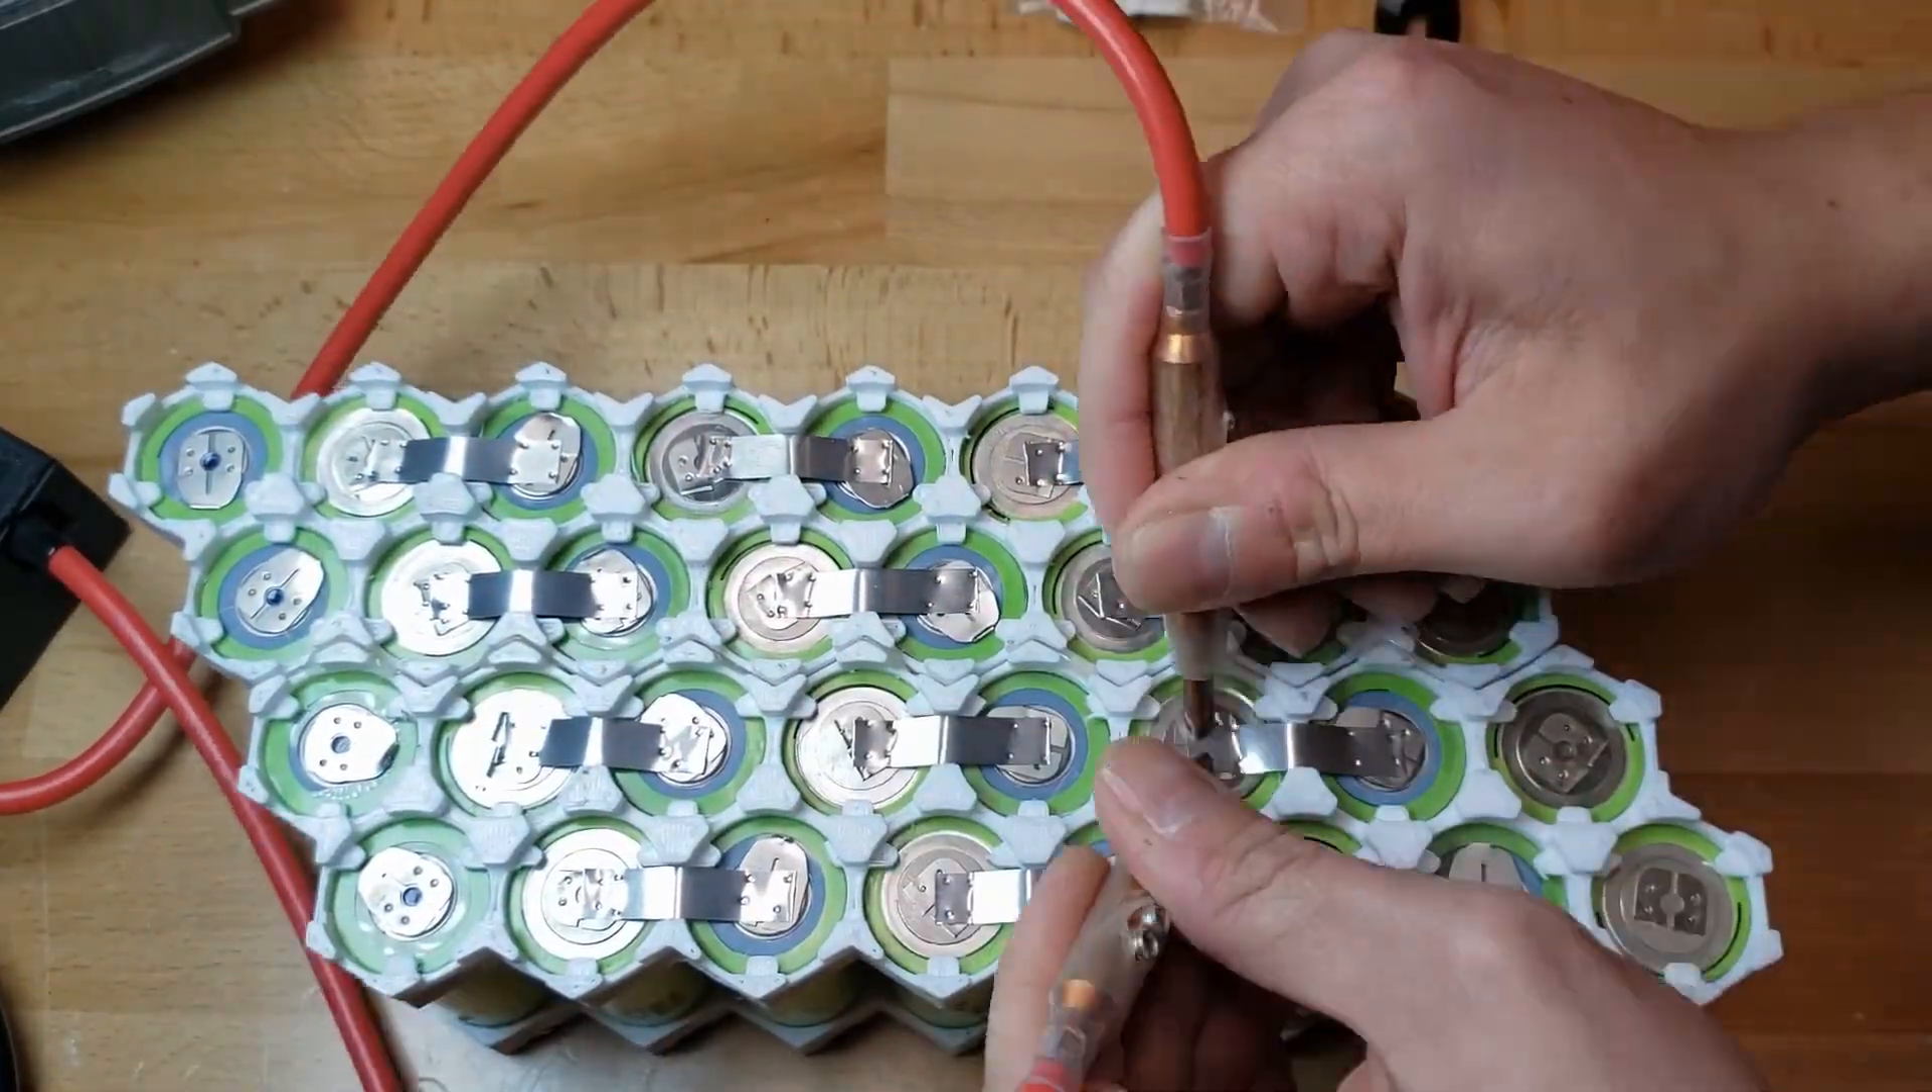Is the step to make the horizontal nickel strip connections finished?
No.